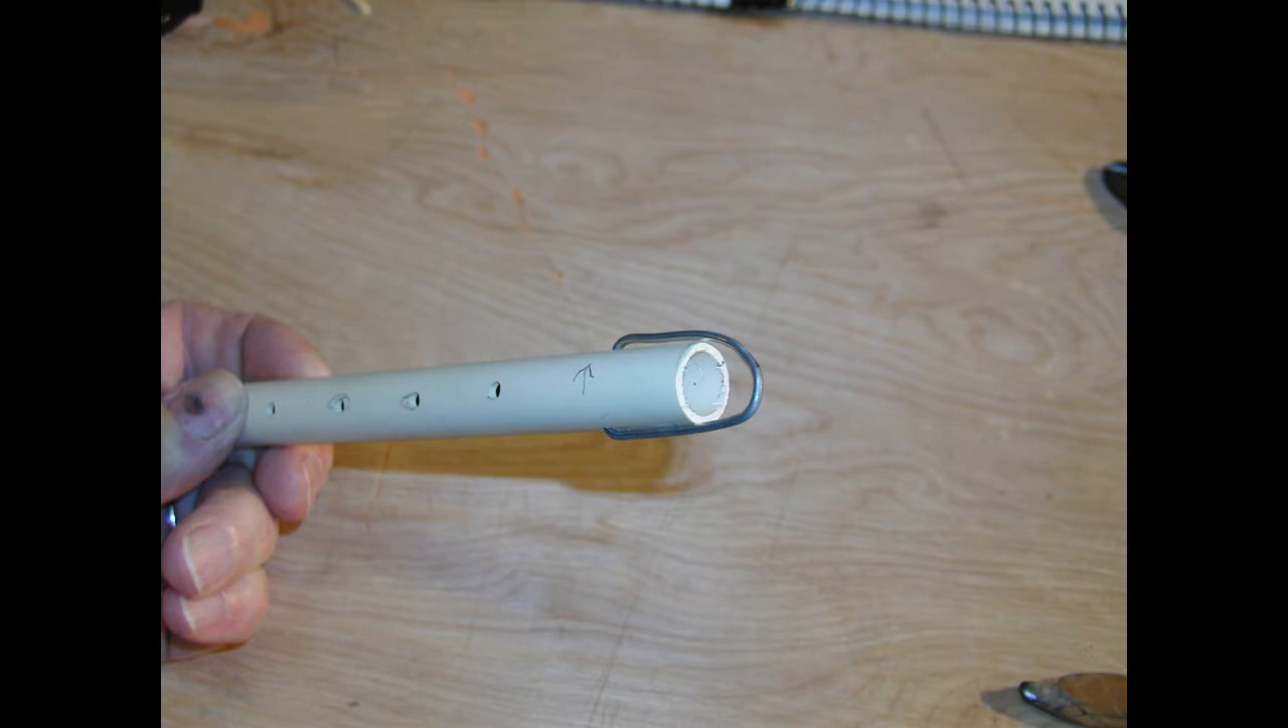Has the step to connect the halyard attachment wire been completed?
Yes.